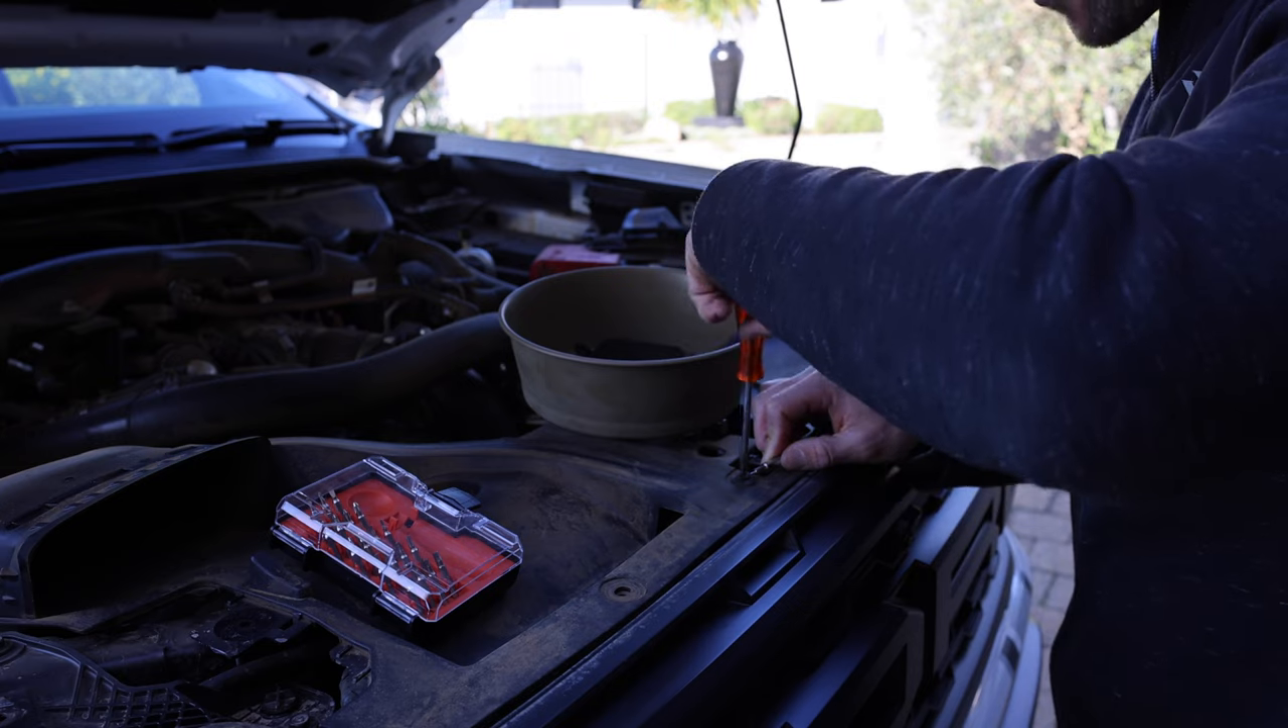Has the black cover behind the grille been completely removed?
No.